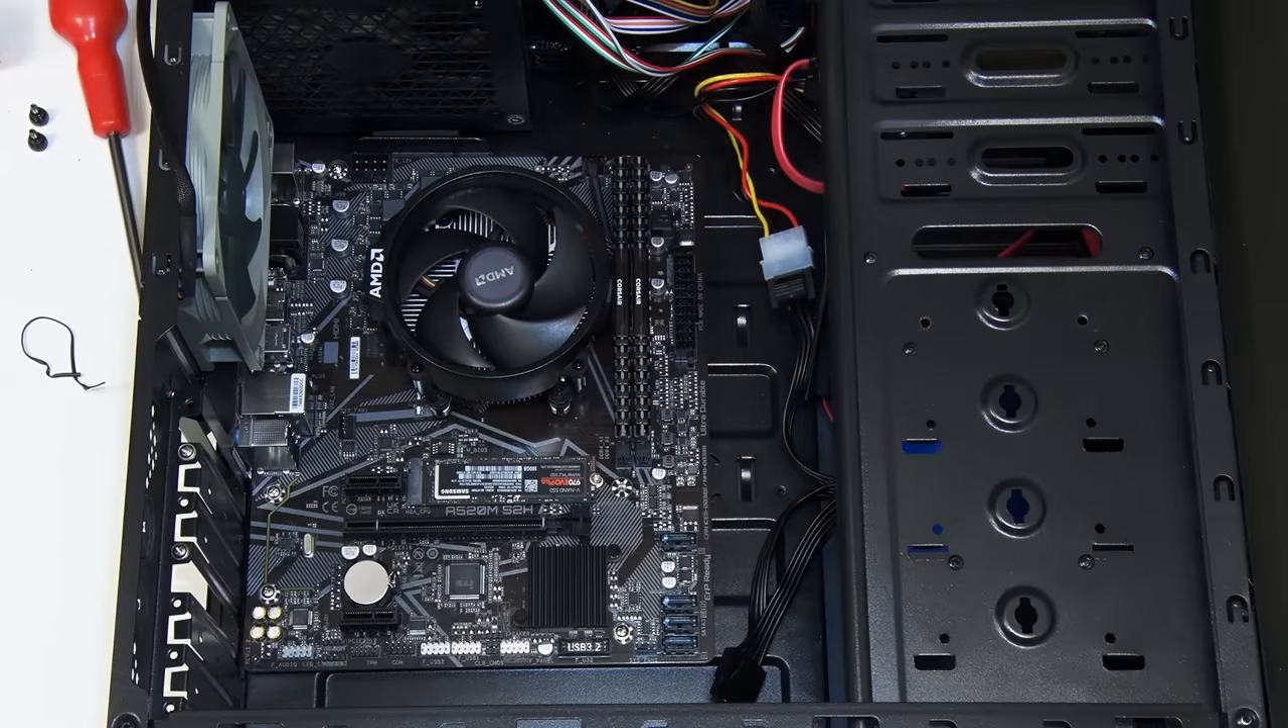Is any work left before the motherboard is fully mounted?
No.